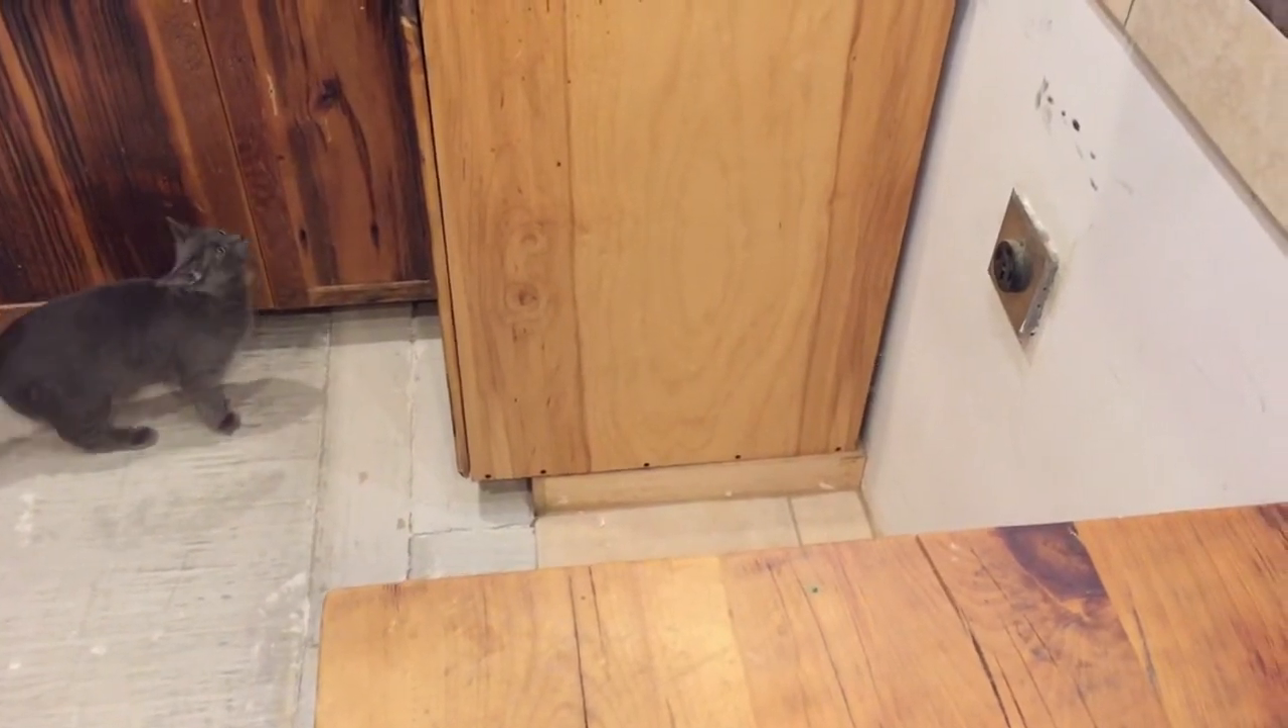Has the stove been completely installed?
No.